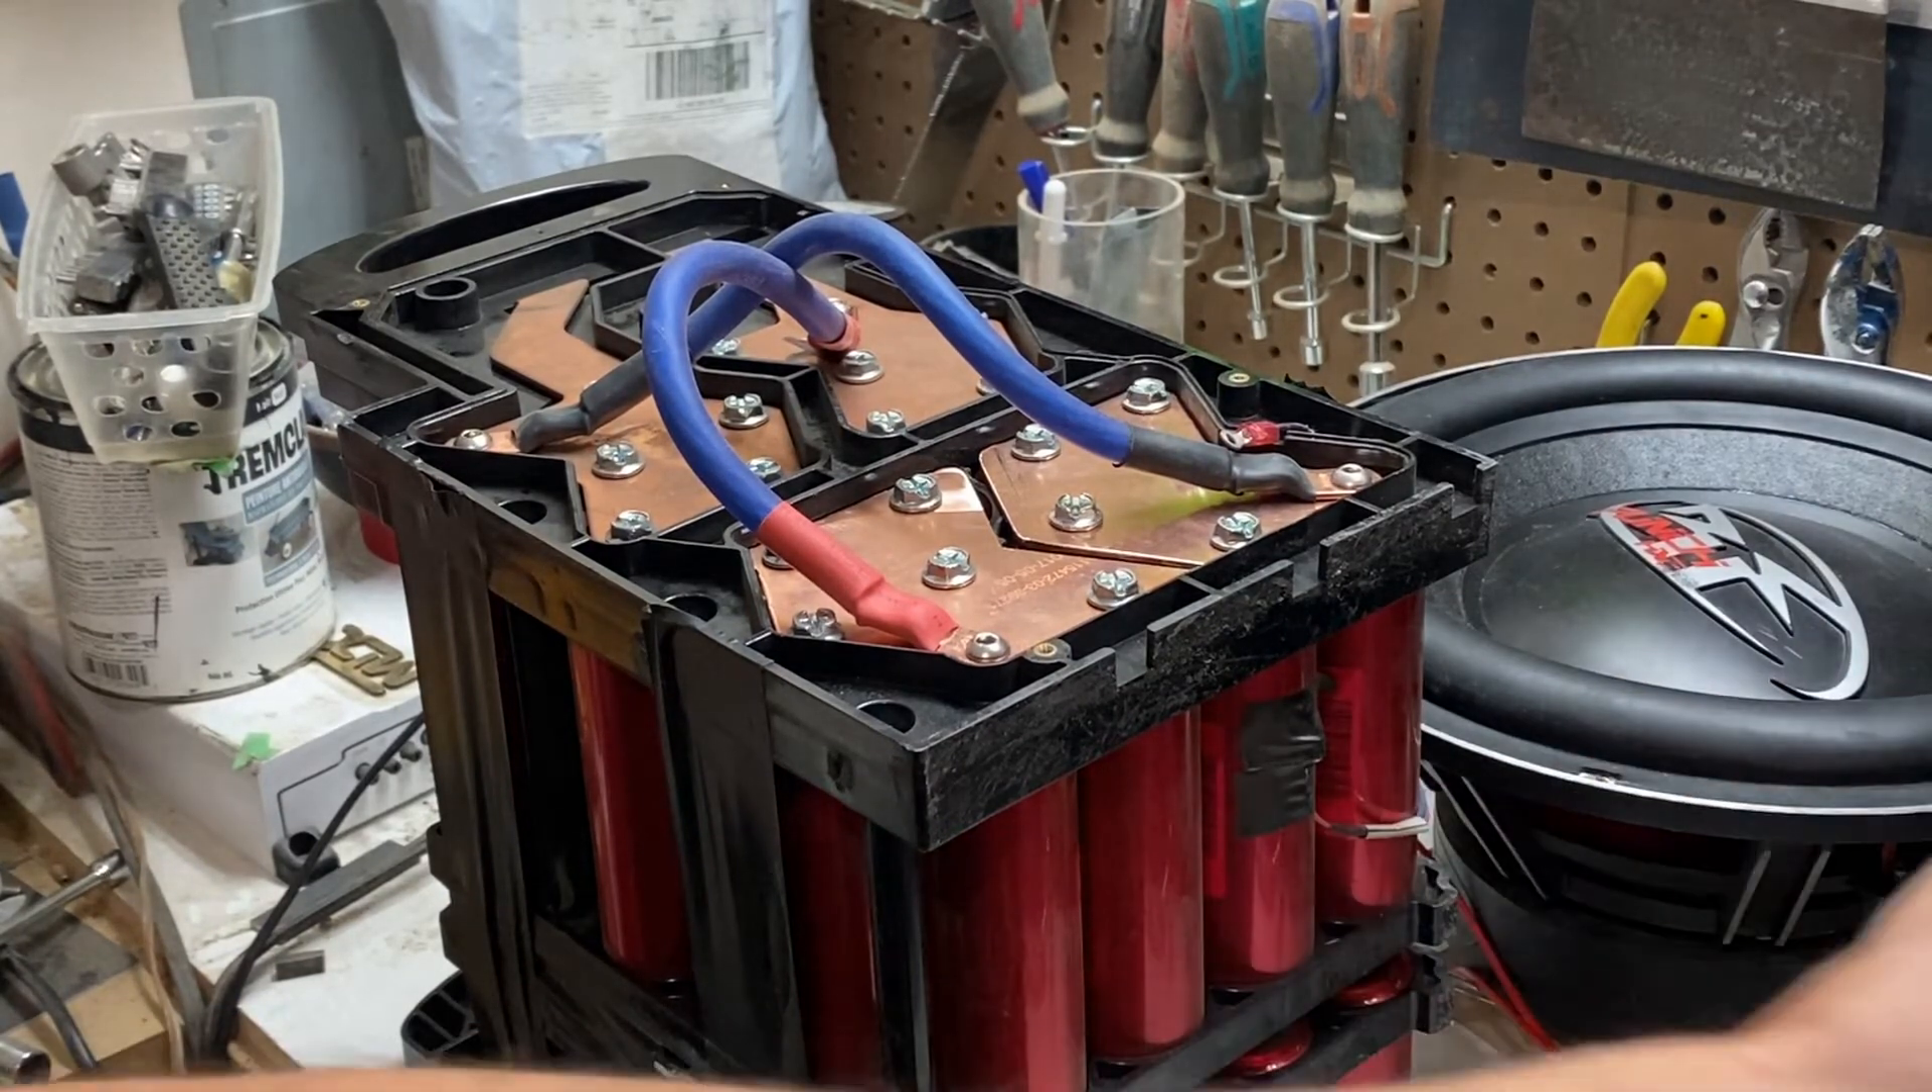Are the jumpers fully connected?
Yes.